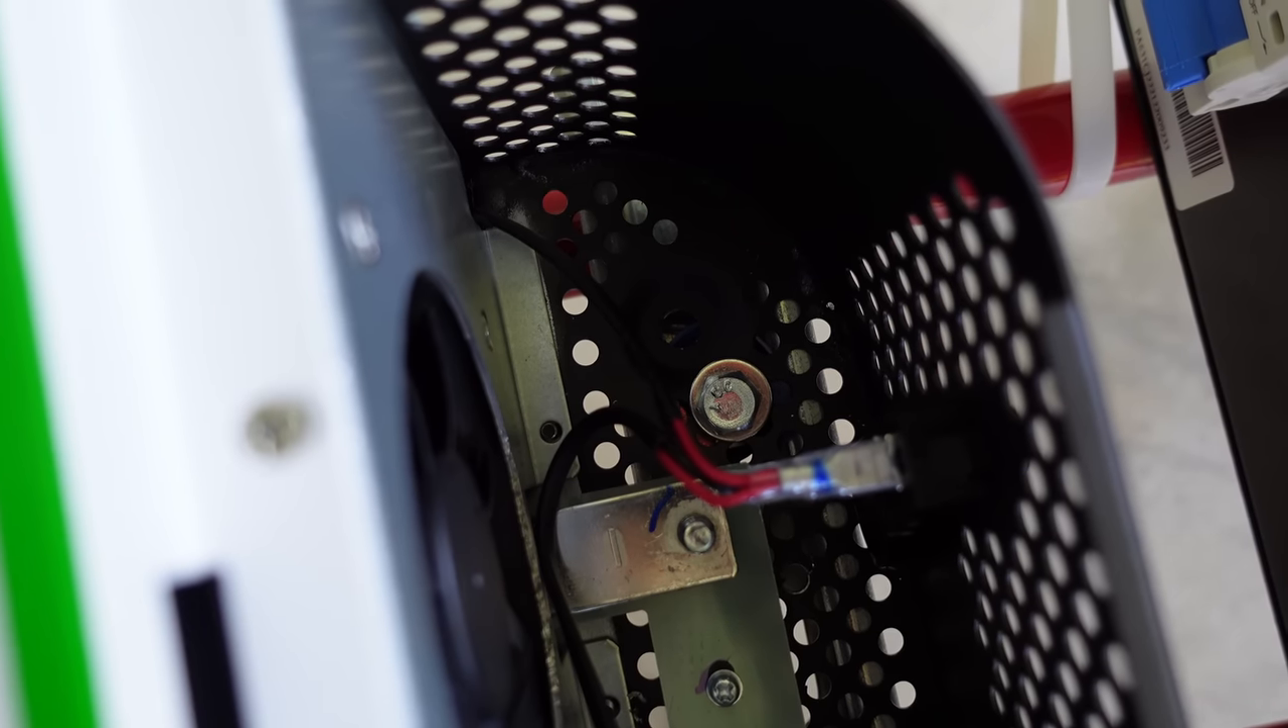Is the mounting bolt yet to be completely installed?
No.